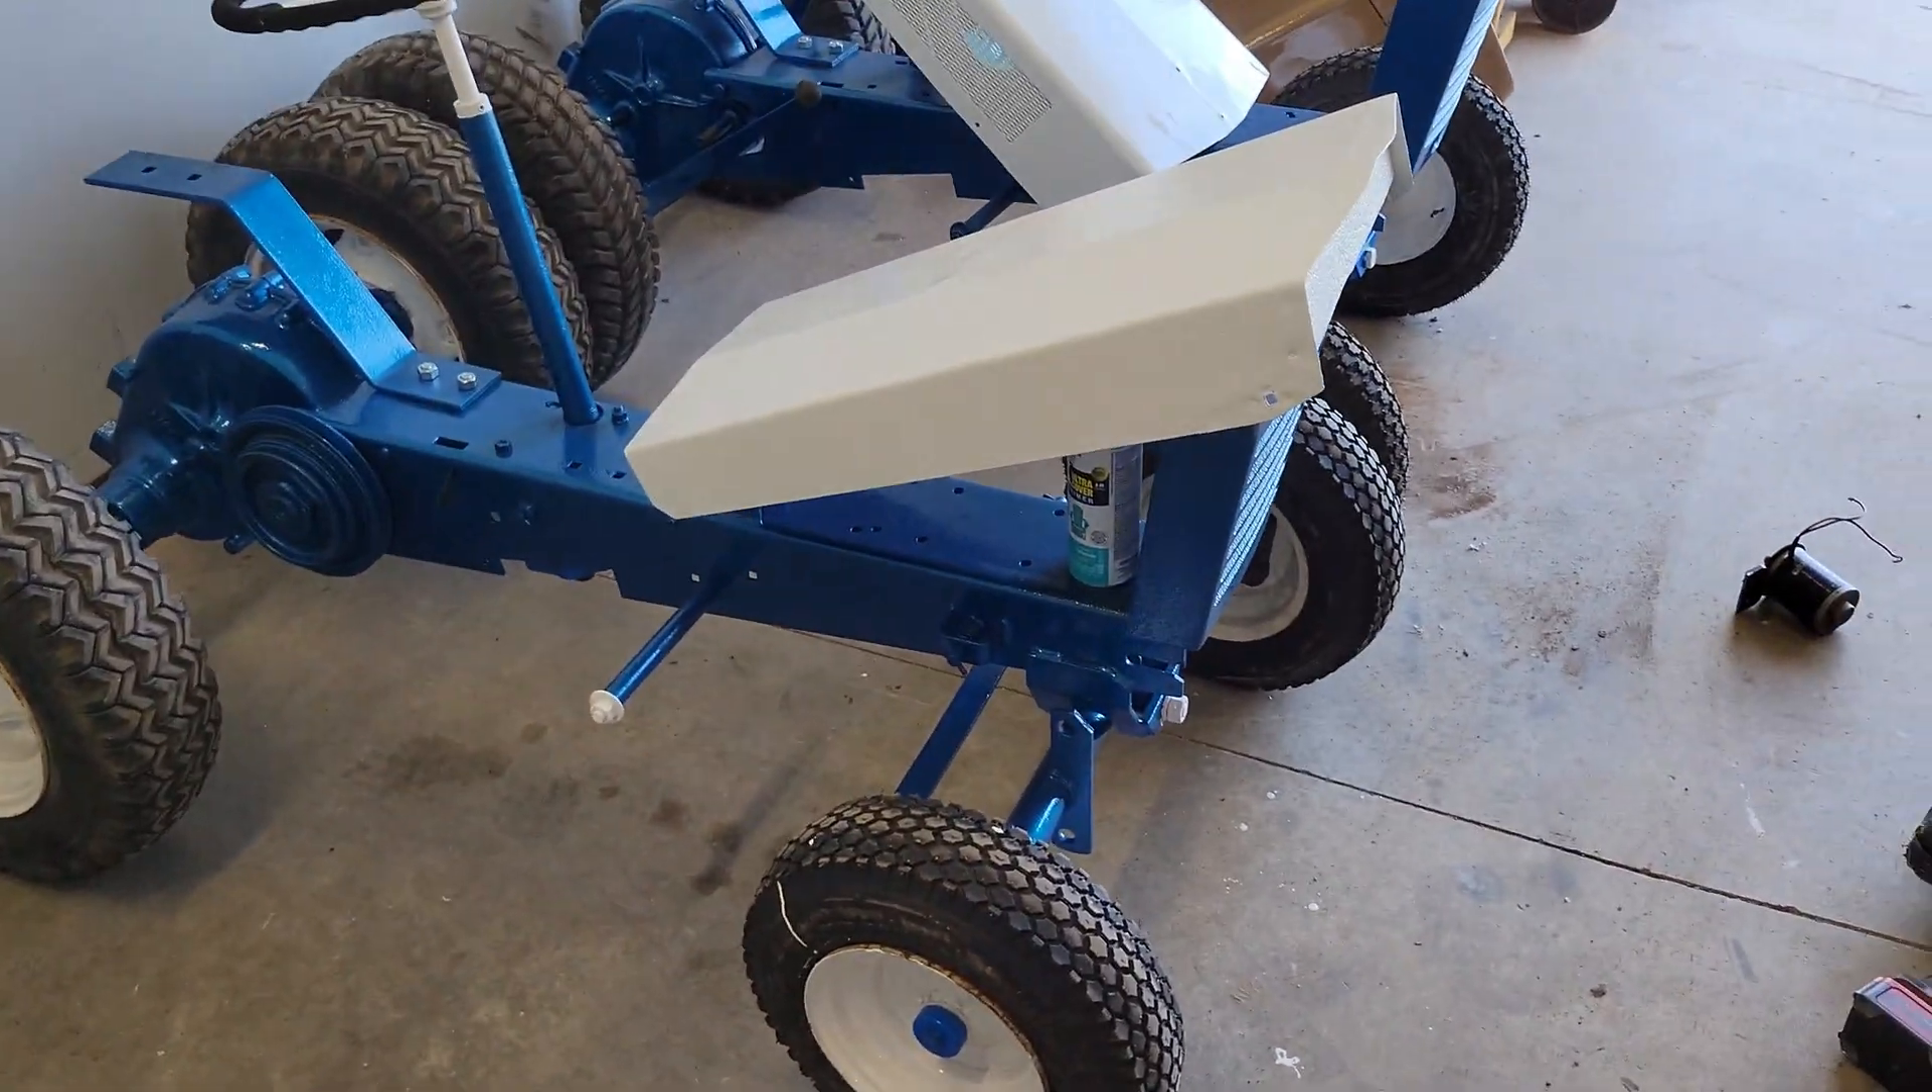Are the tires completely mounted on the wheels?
Yes.